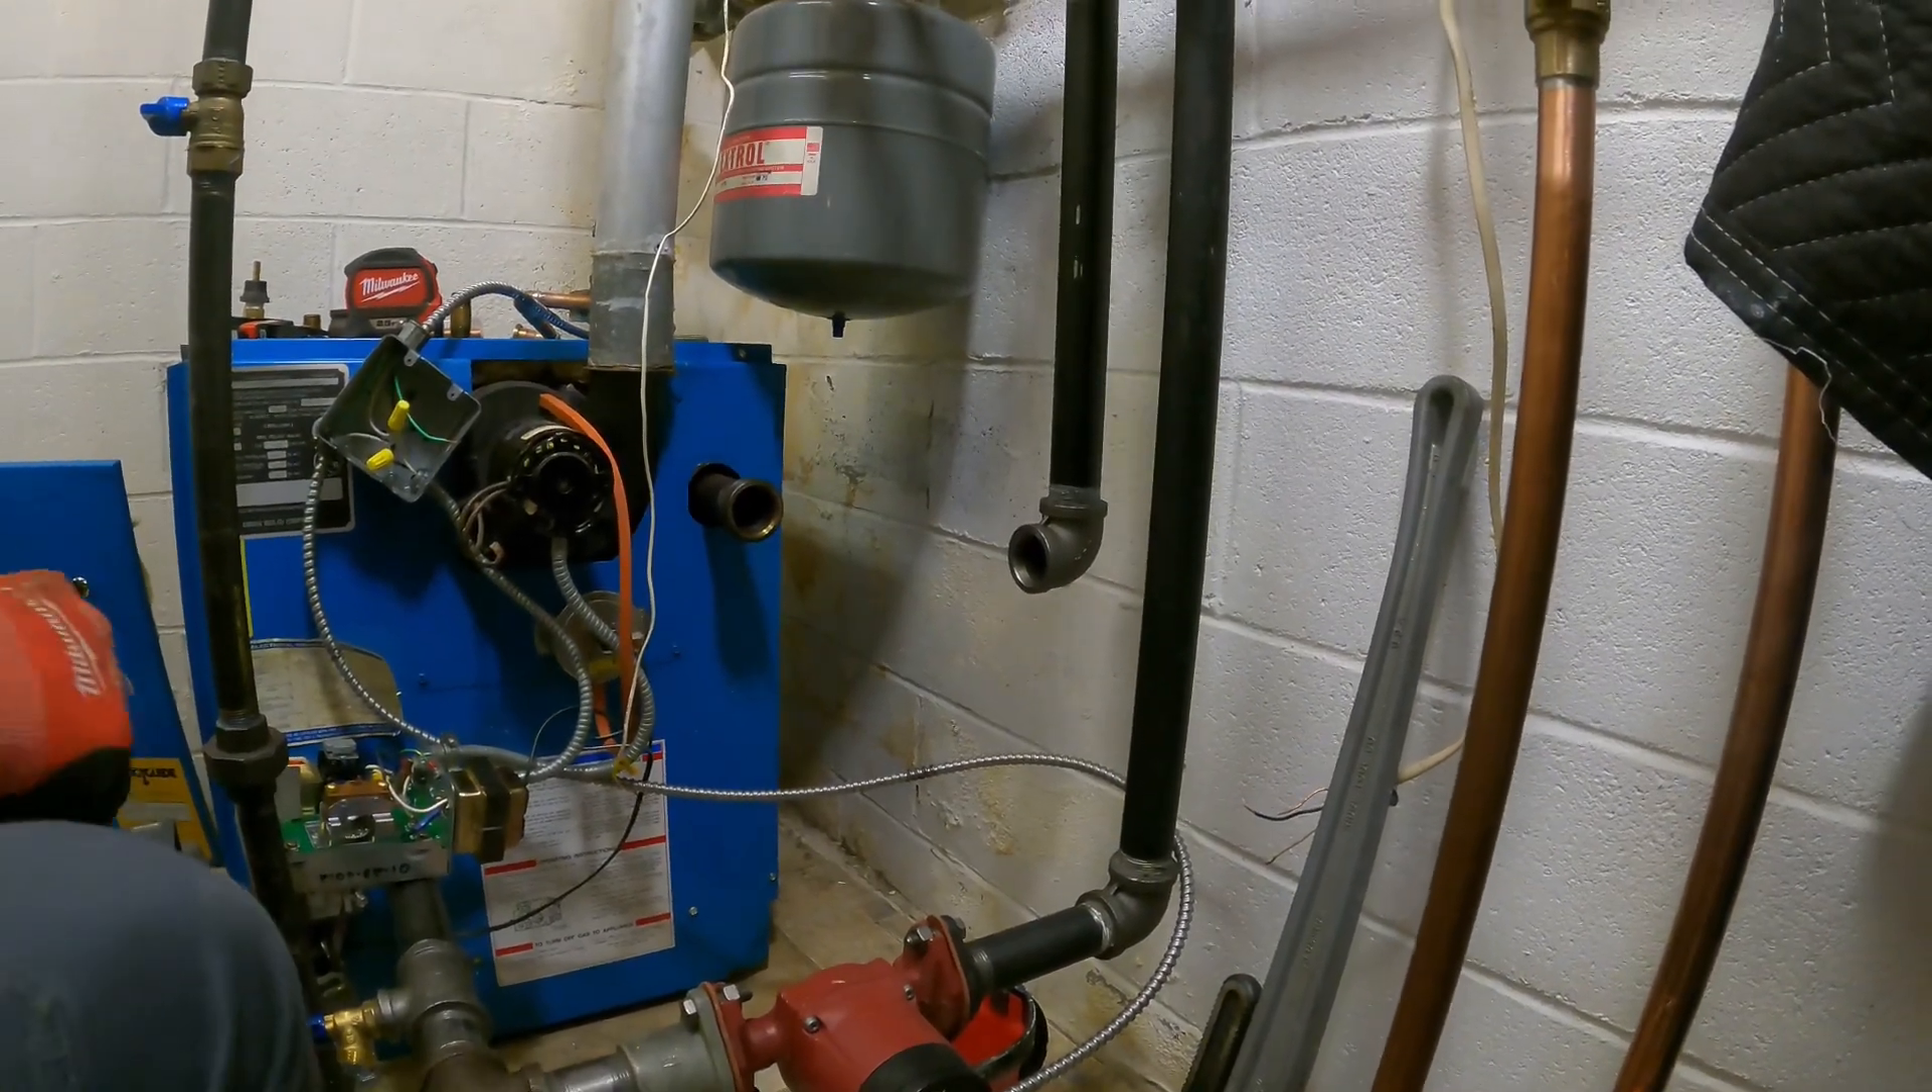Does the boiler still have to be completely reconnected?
Yes.